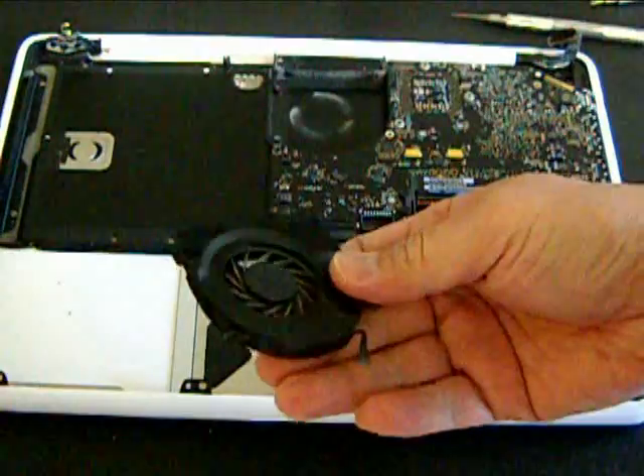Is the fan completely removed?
Yes.